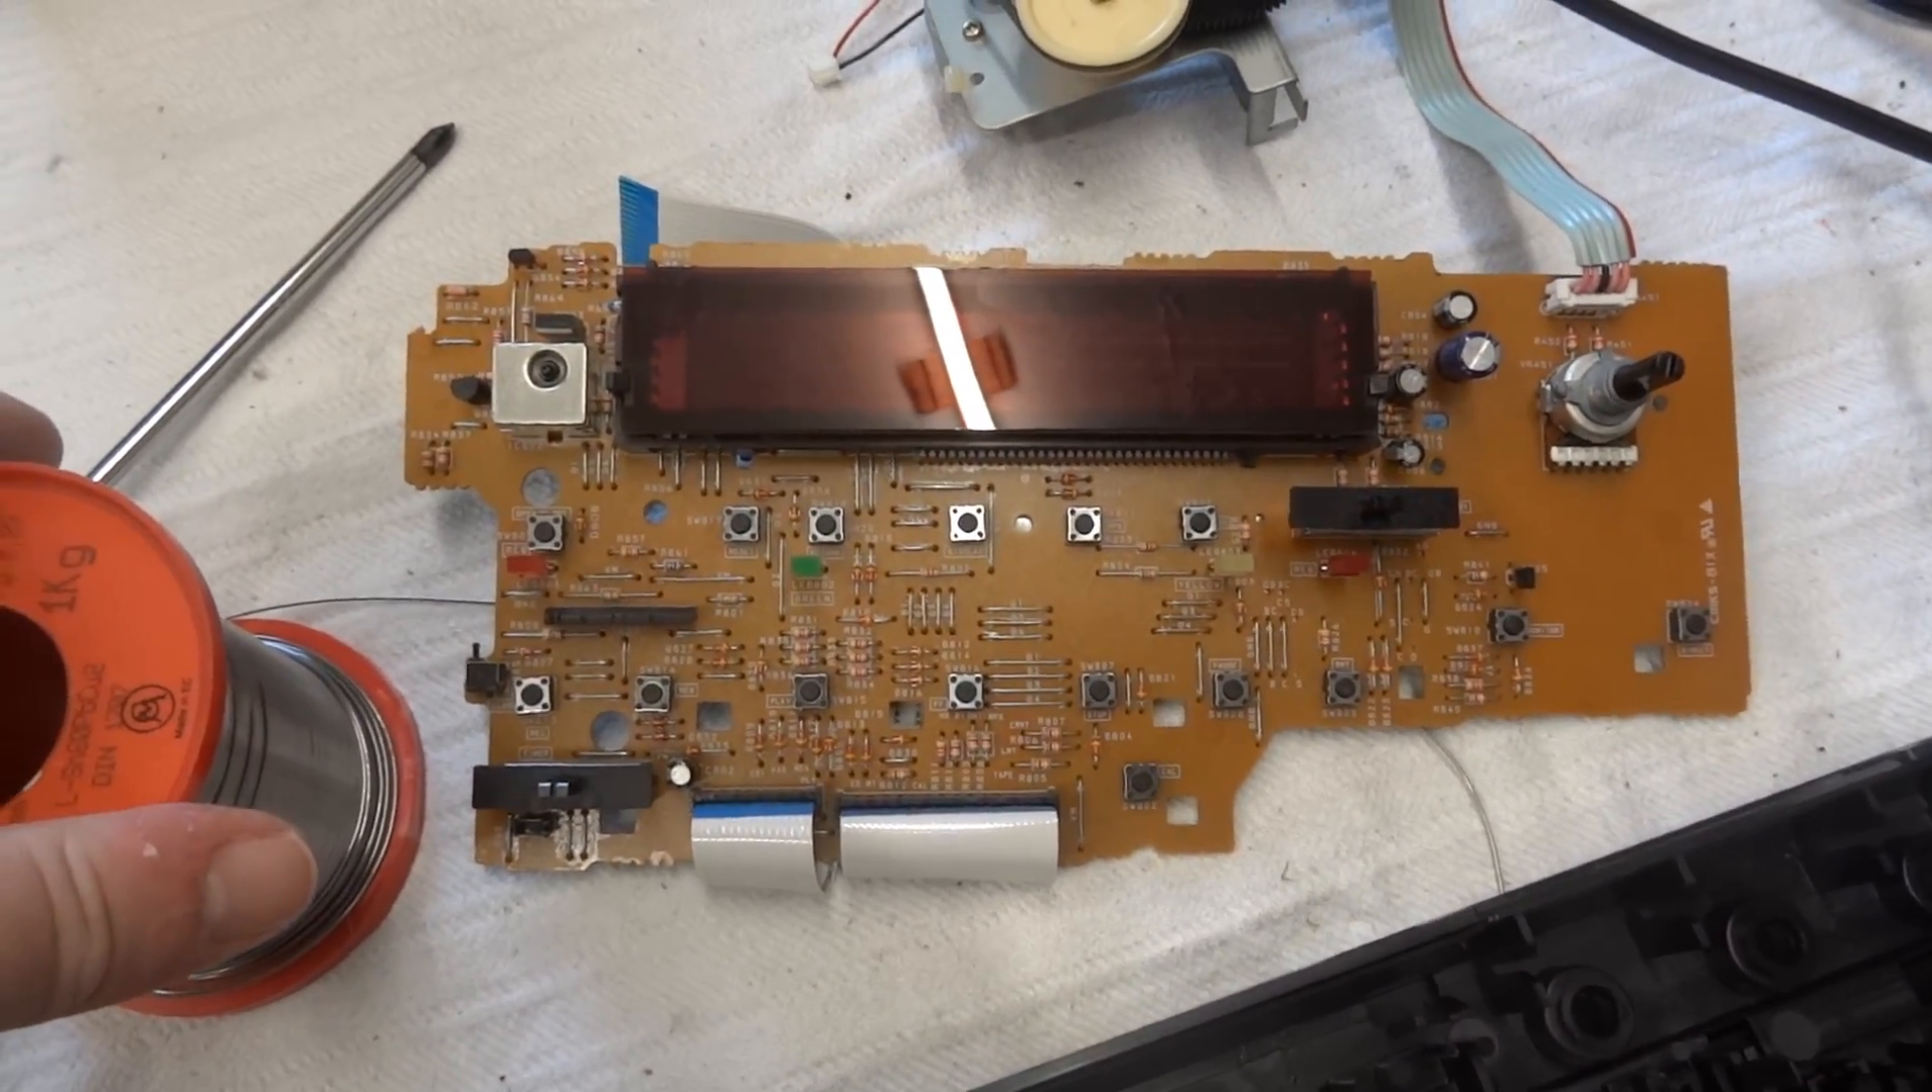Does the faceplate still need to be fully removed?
No.